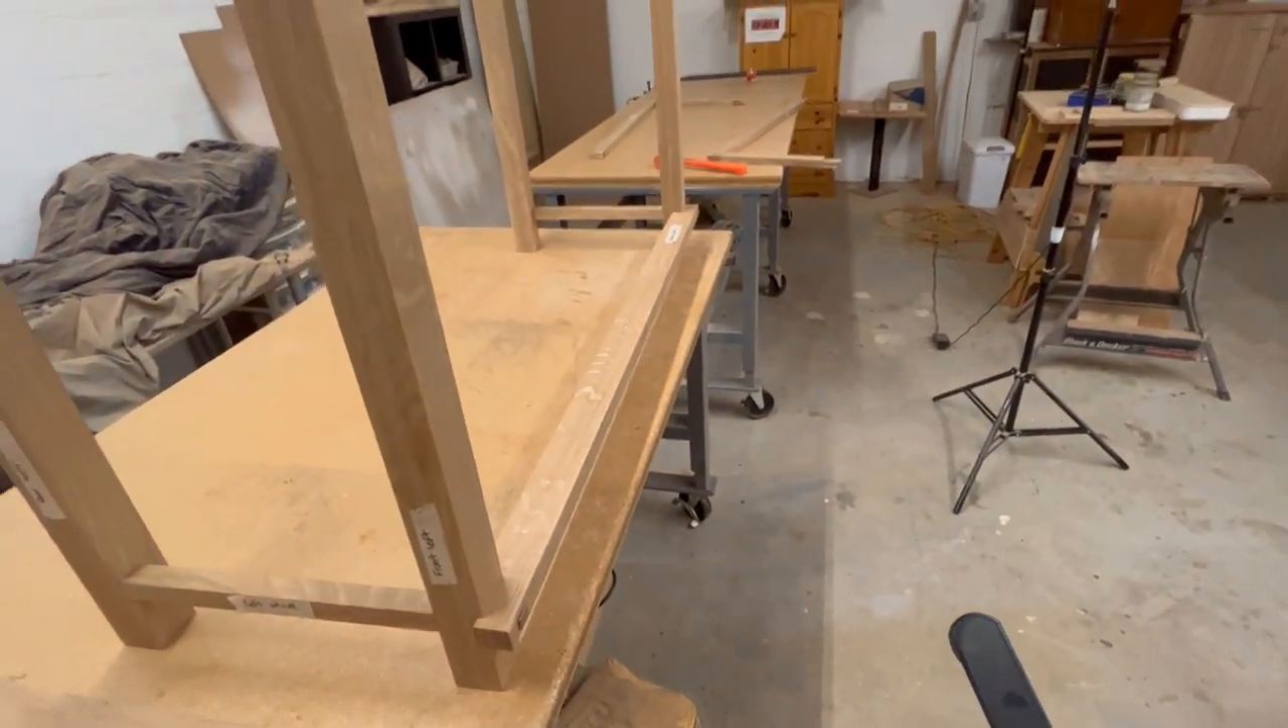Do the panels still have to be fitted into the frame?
Yes.